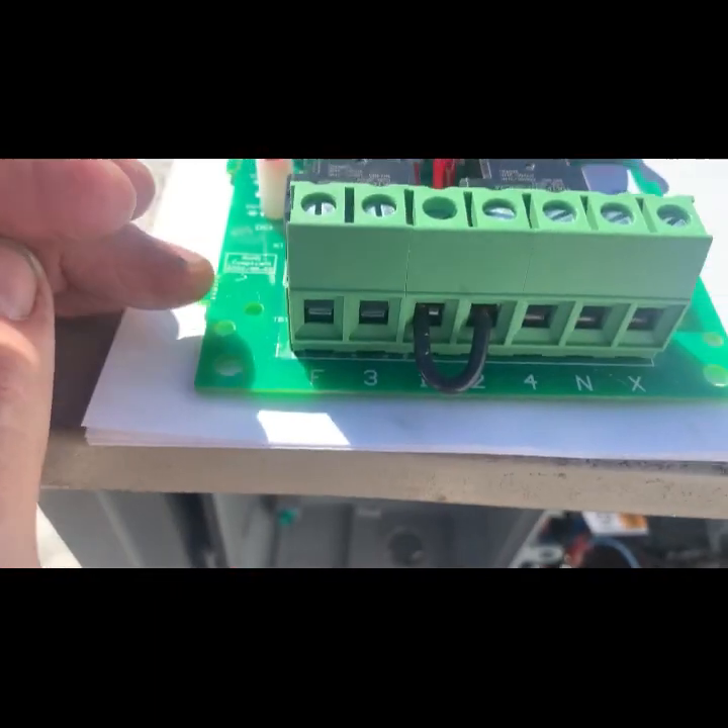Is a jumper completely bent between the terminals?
Yes.